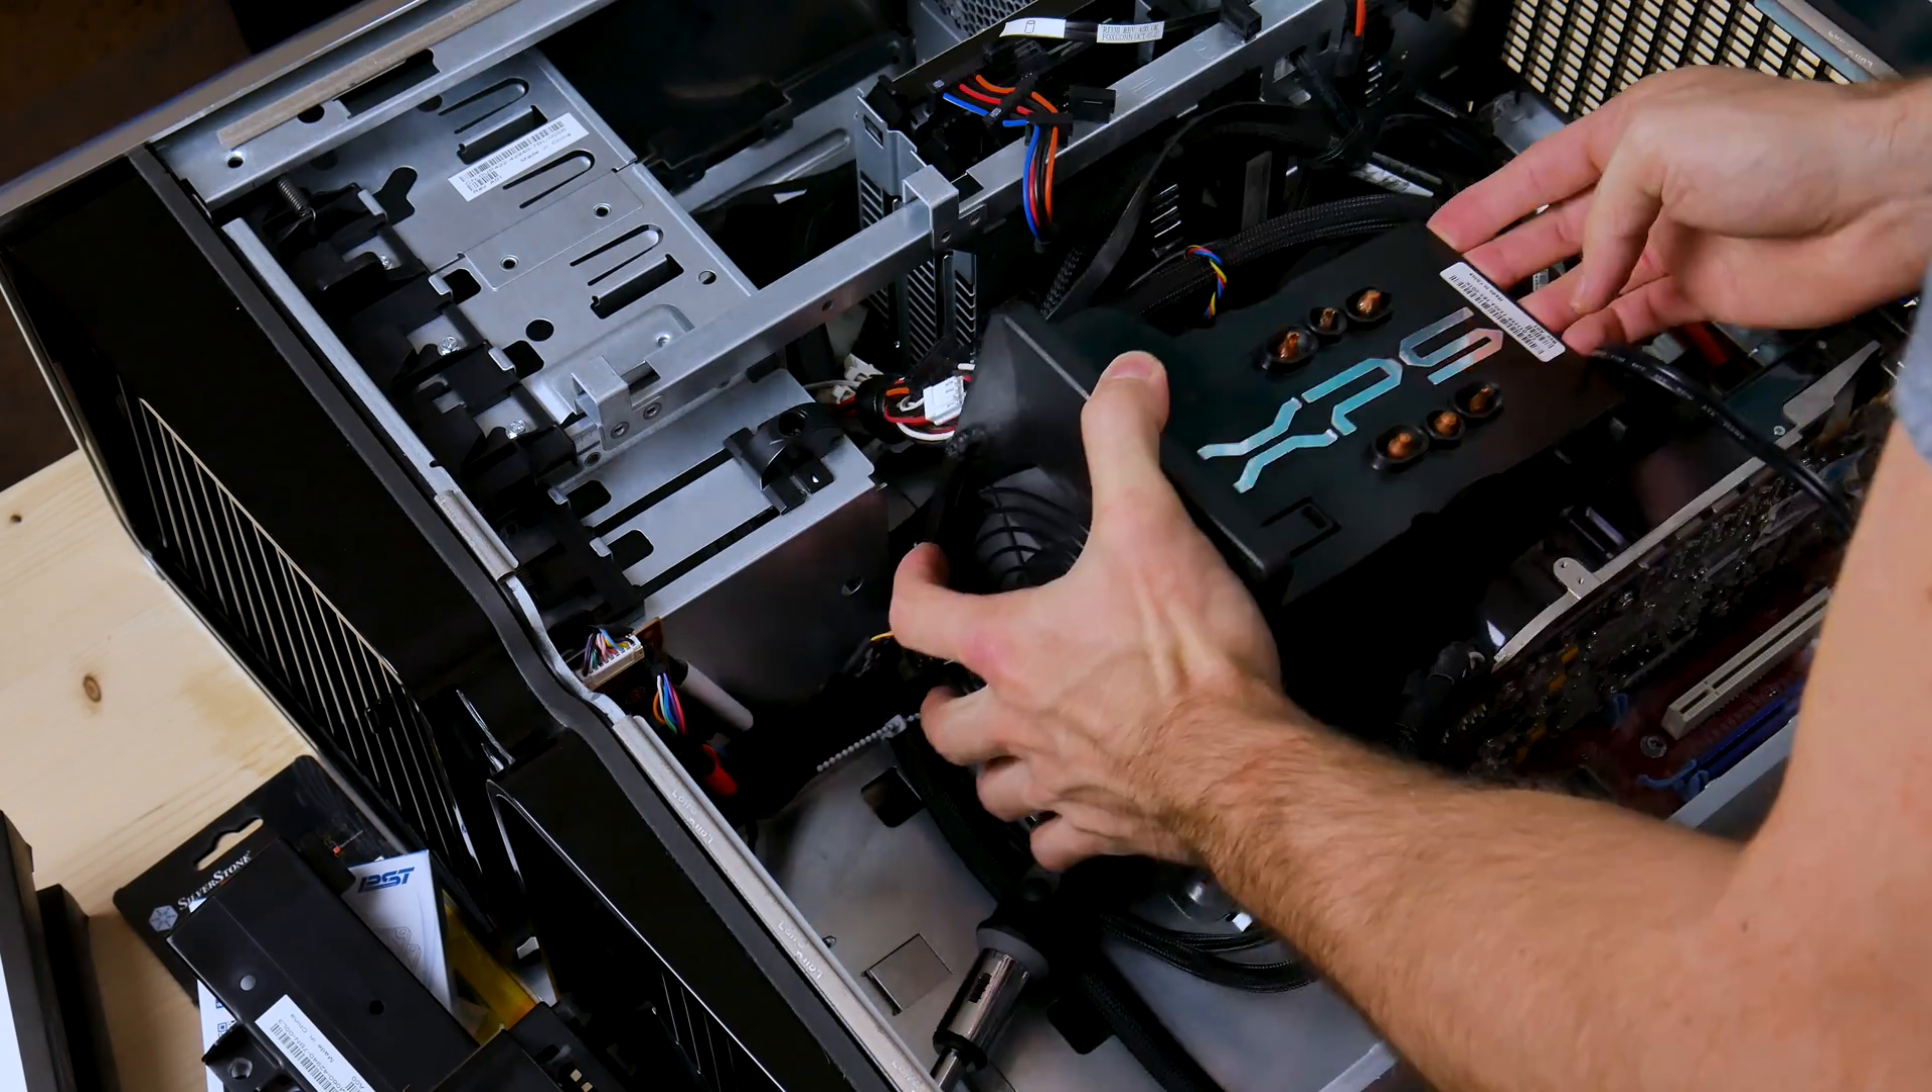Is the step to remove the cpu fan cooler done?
No.